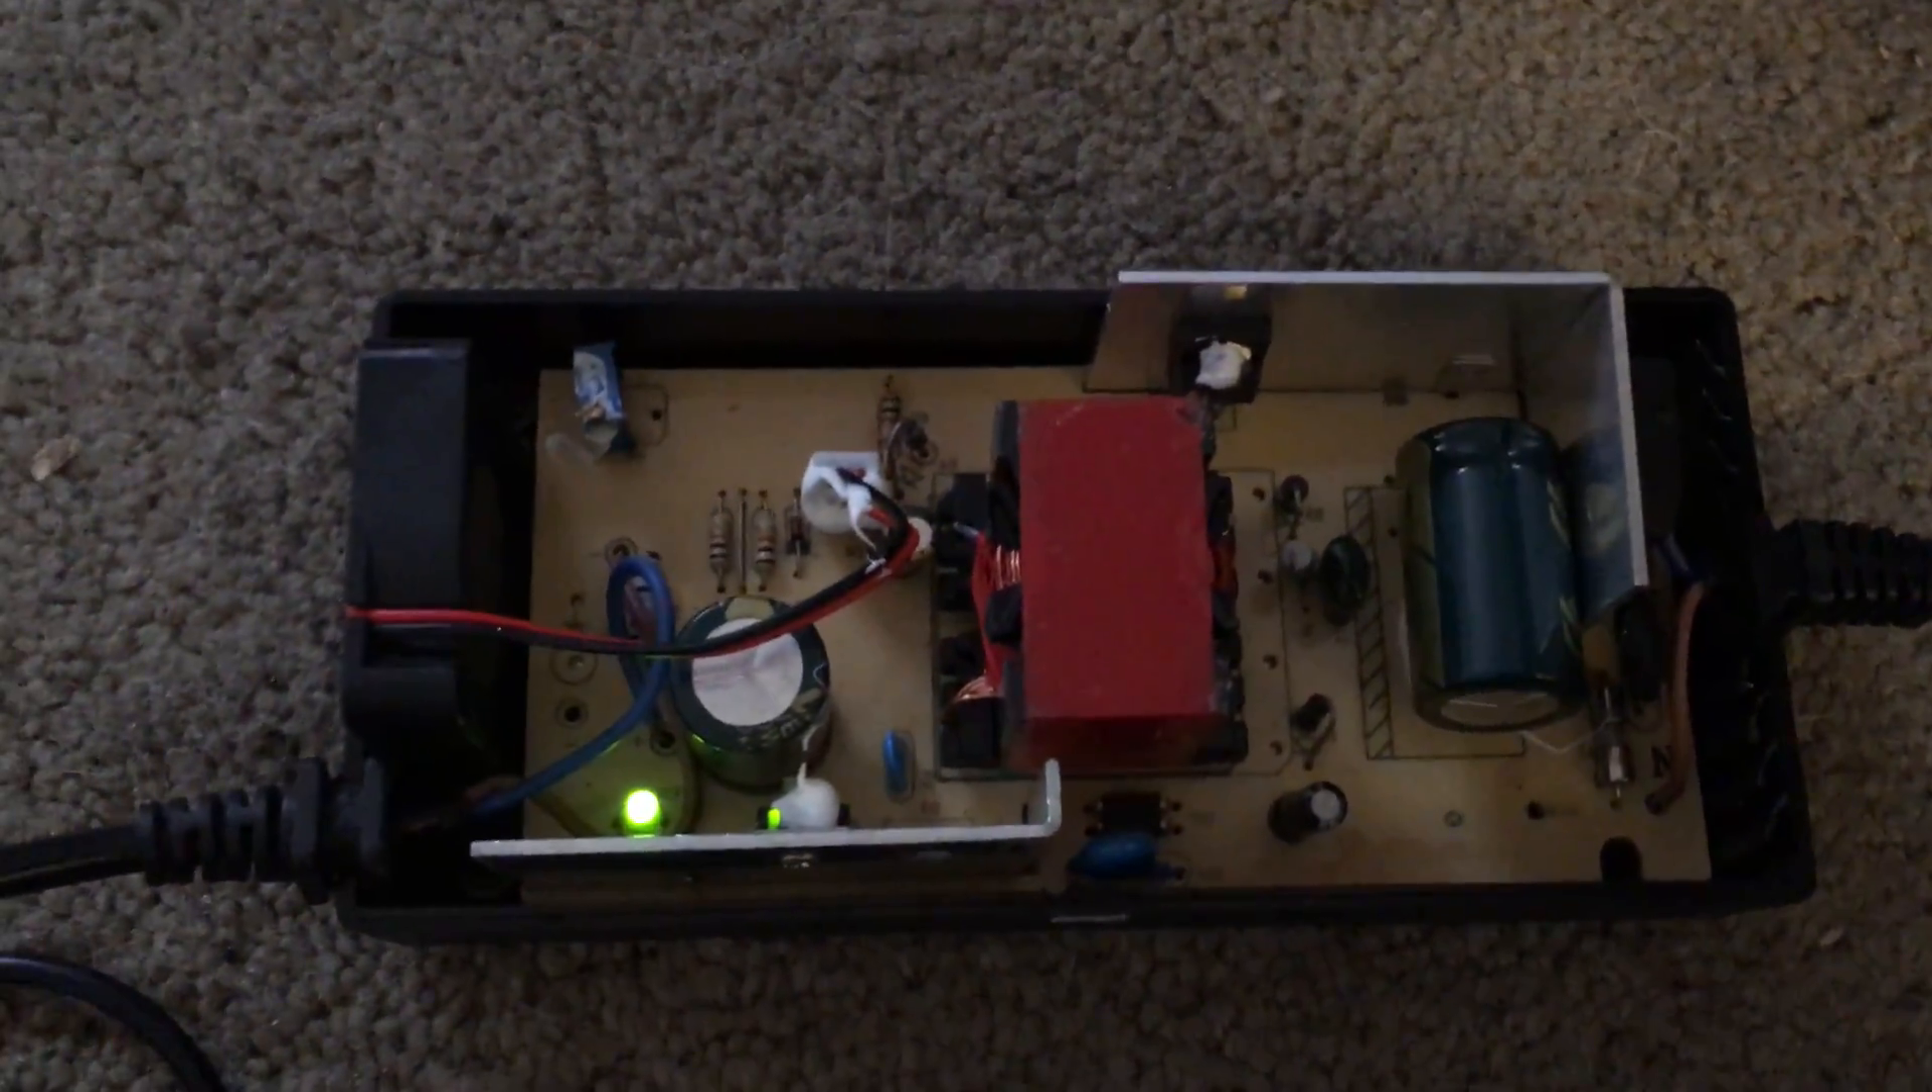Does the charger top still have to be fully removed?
No.